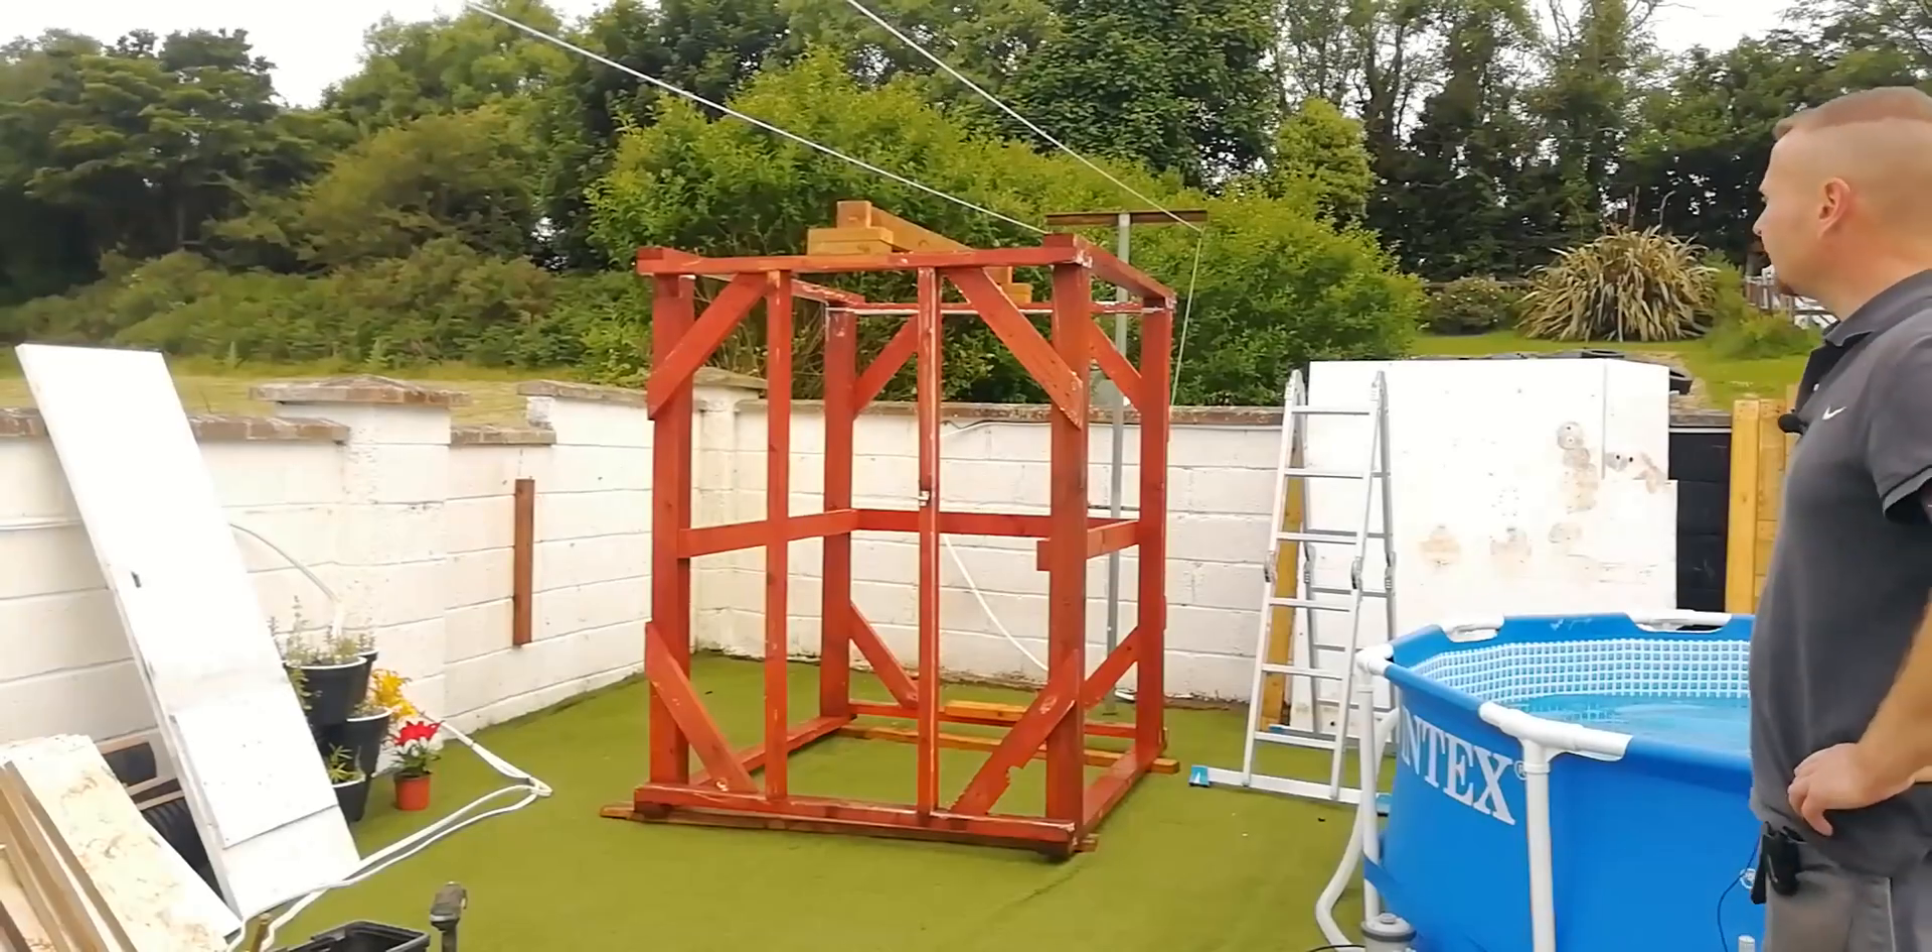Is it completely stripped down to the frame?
Yes.